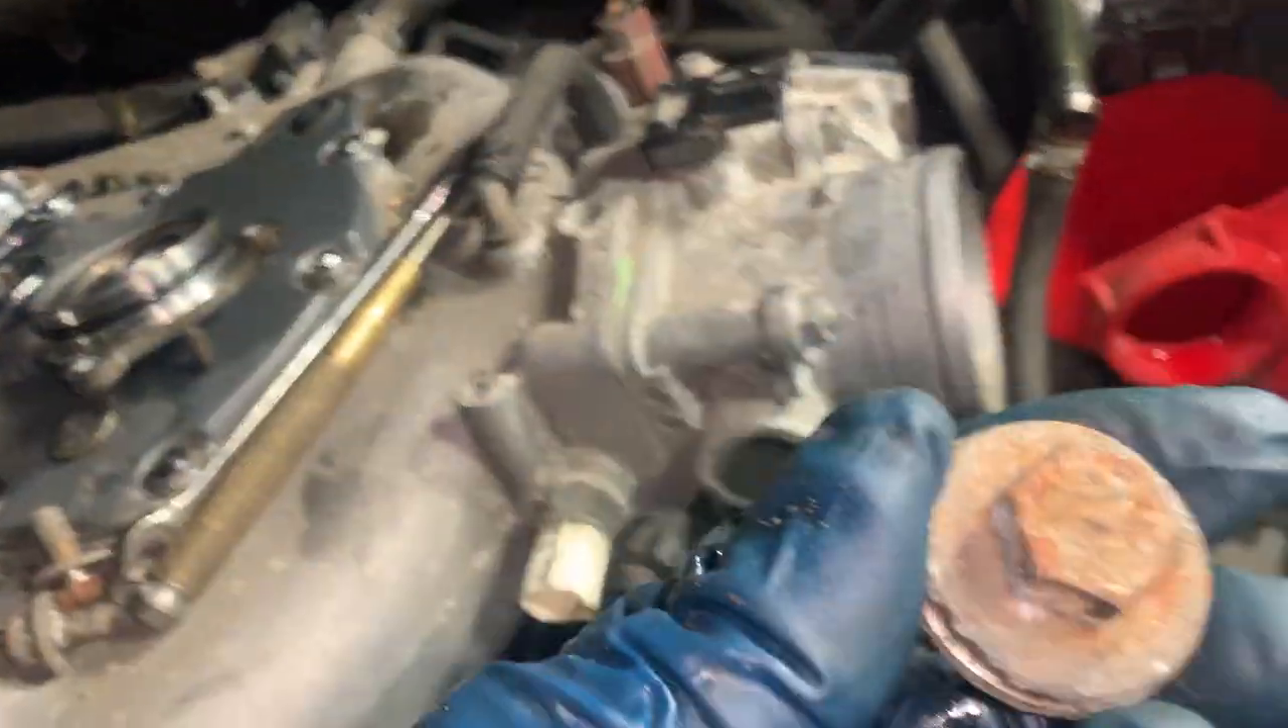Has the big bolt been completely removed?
Yes.